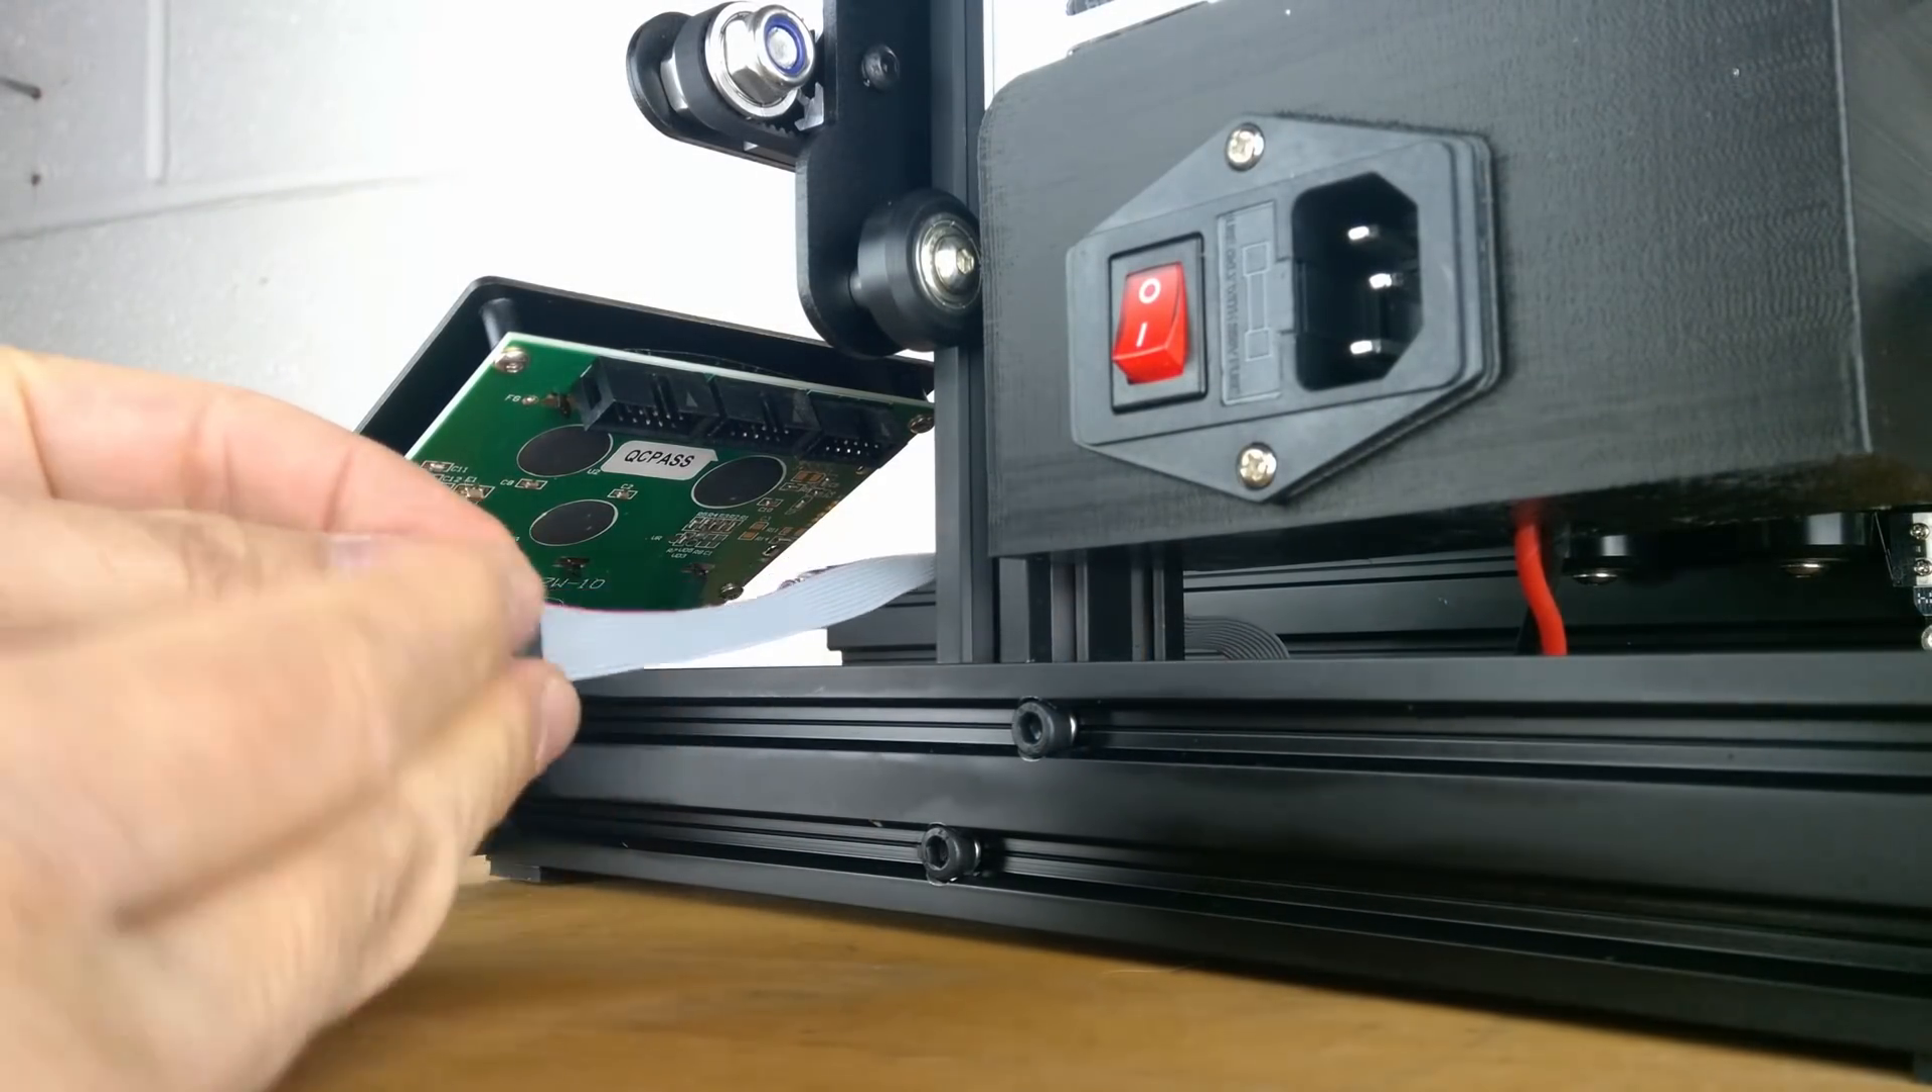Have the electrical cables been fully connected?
No.